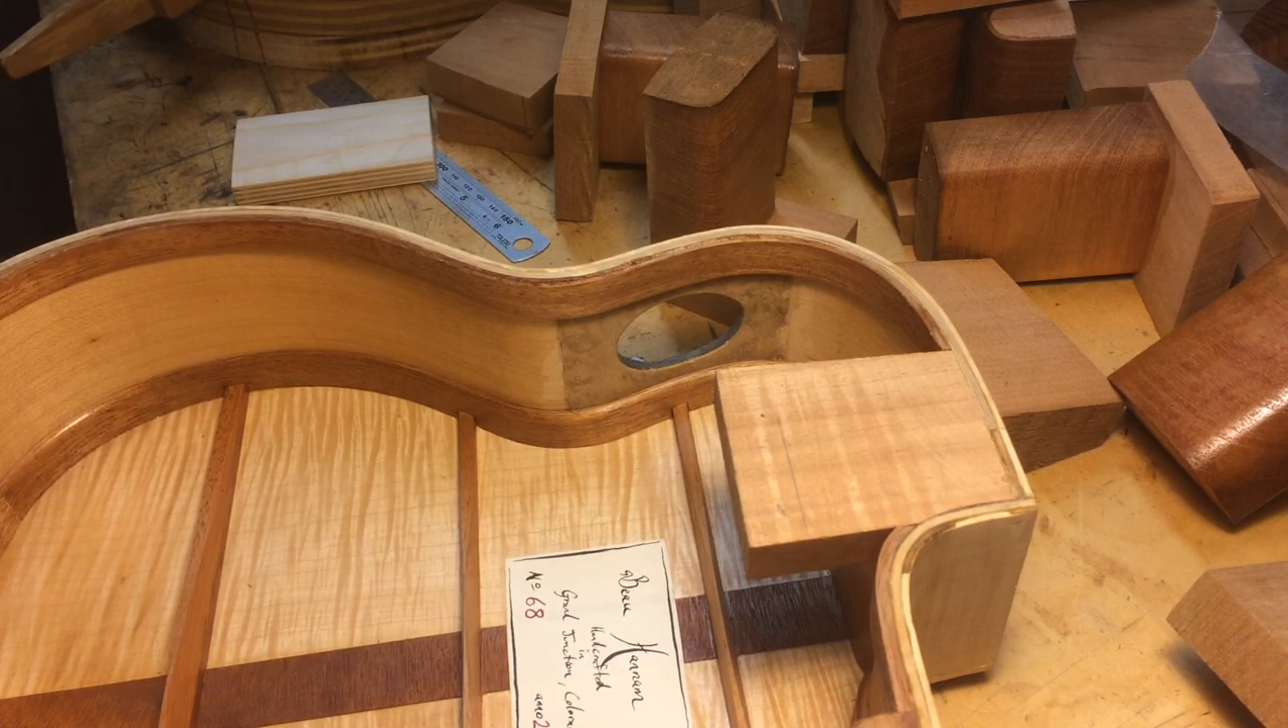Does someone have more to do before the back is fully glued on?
No.